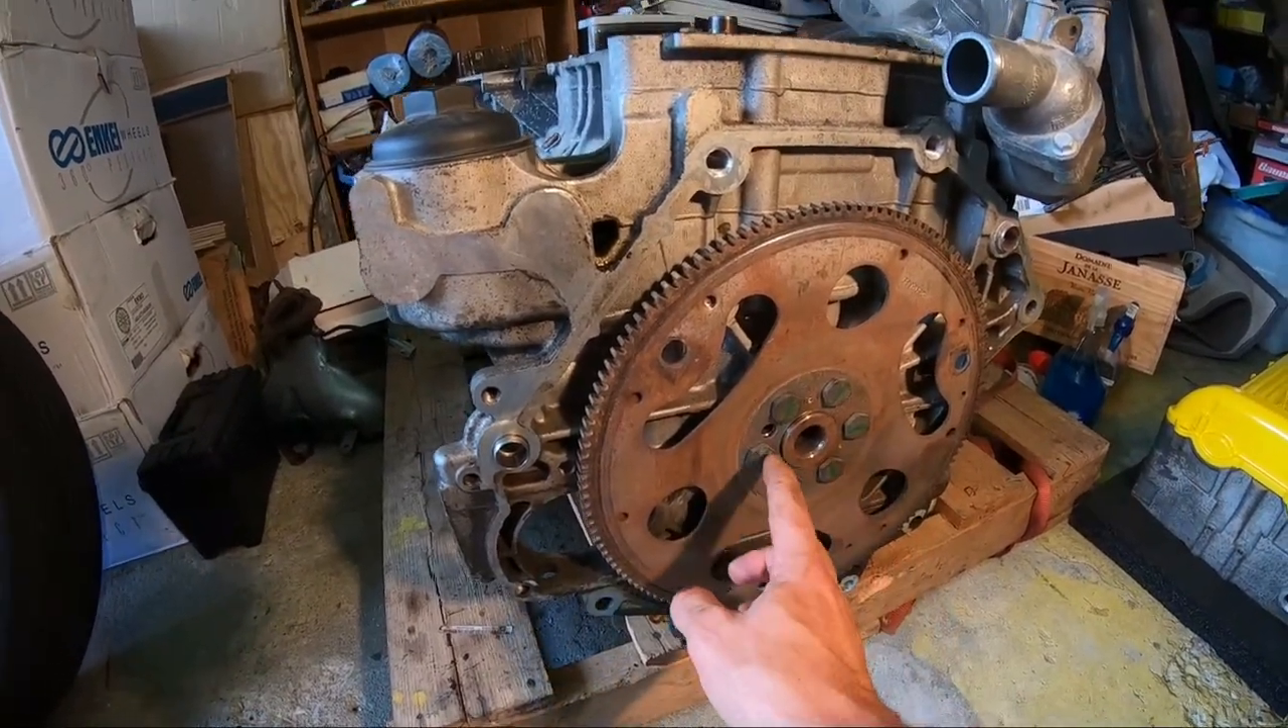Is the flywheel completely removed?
No.